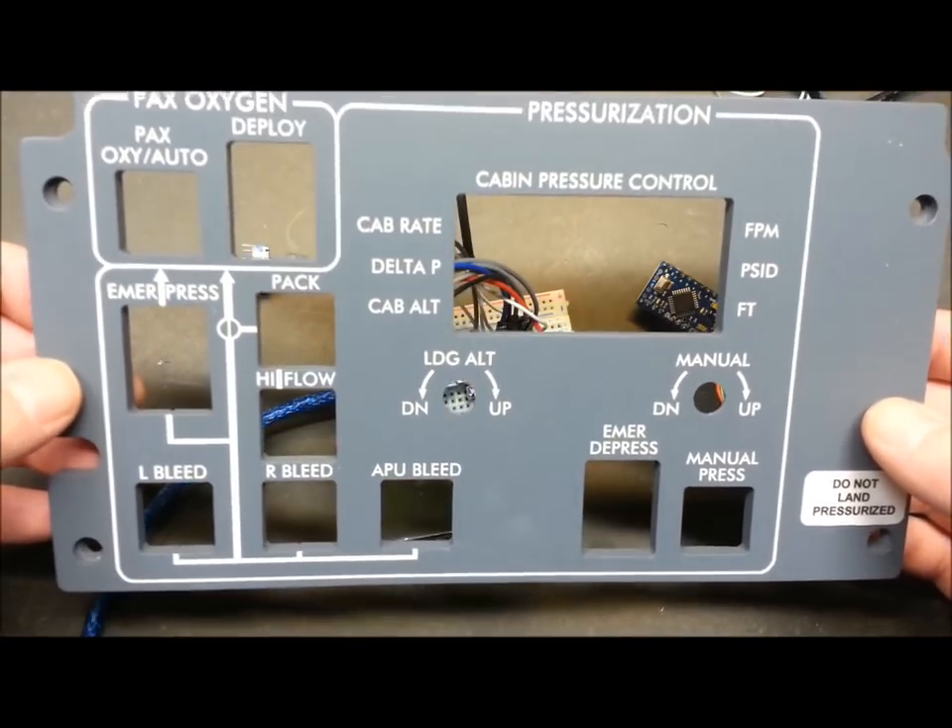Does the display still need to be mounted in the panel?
Yes.